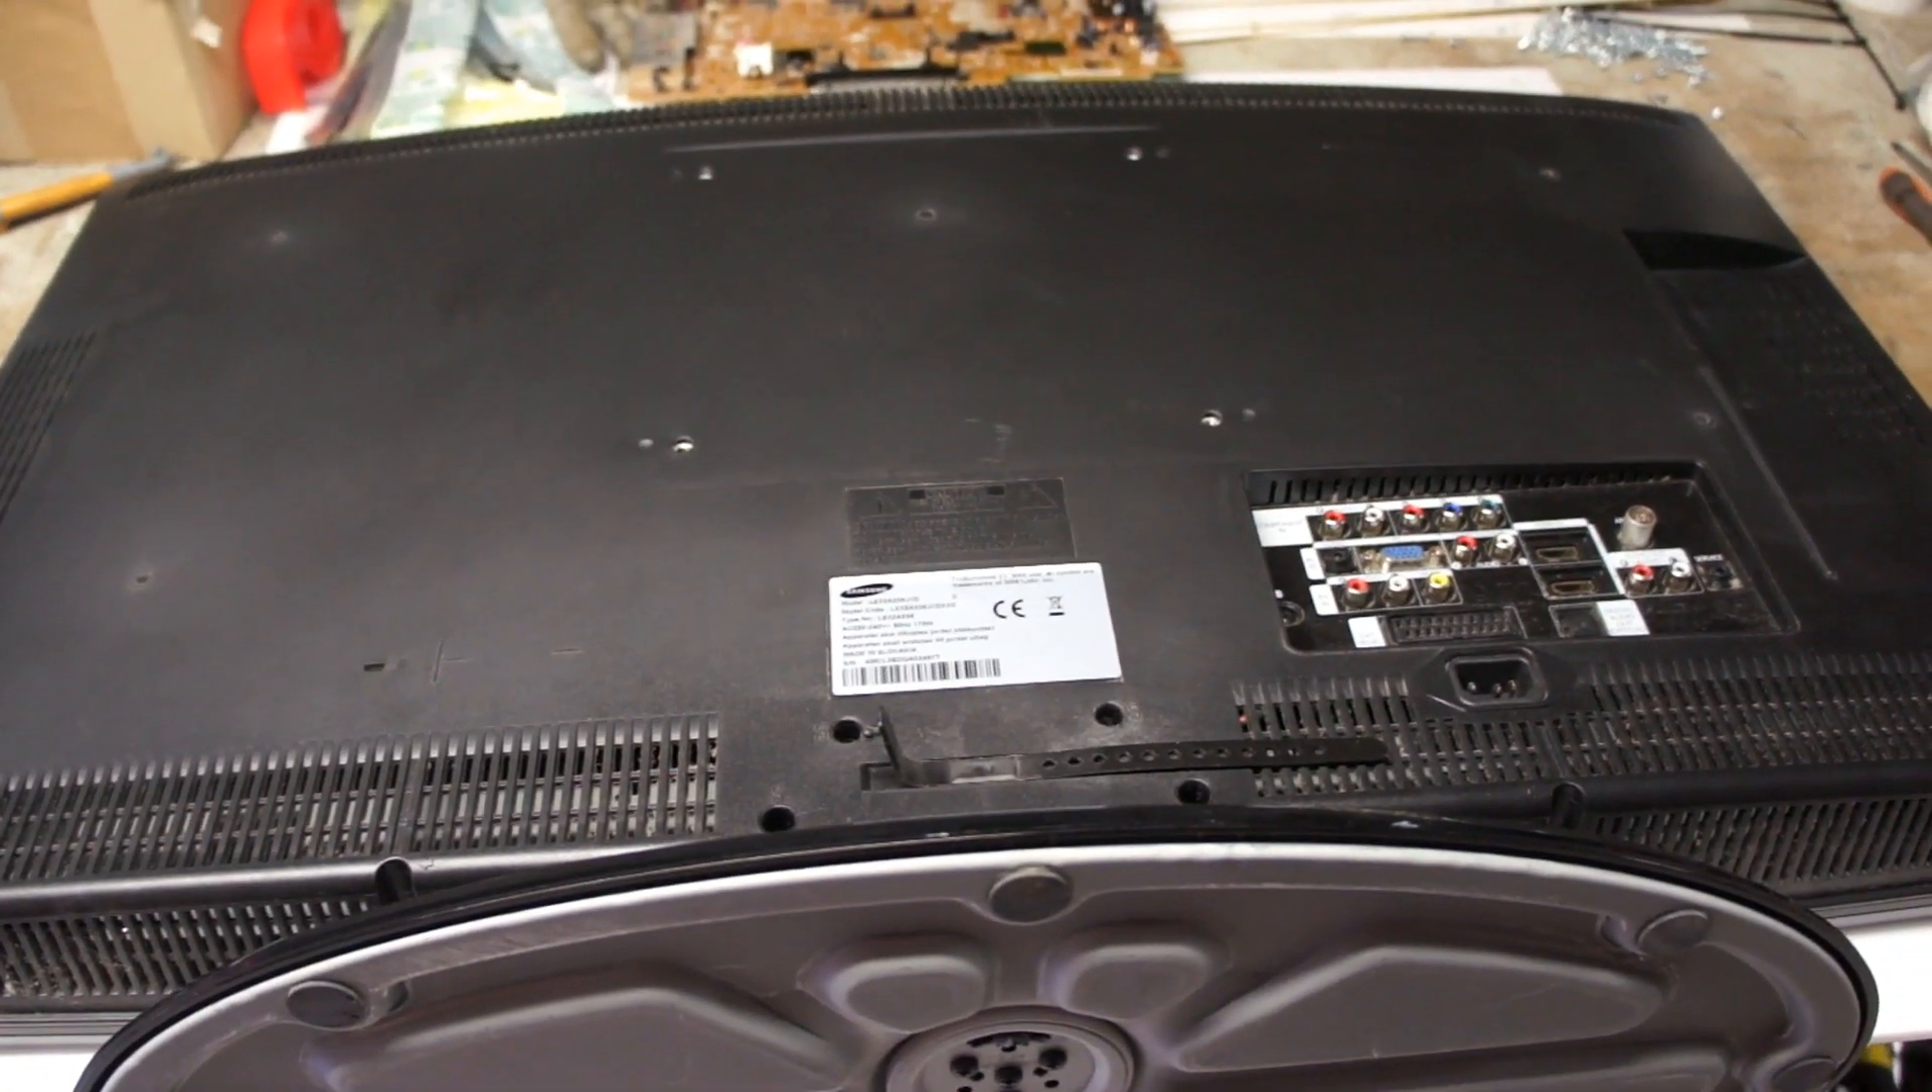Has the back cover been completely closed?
Yes.